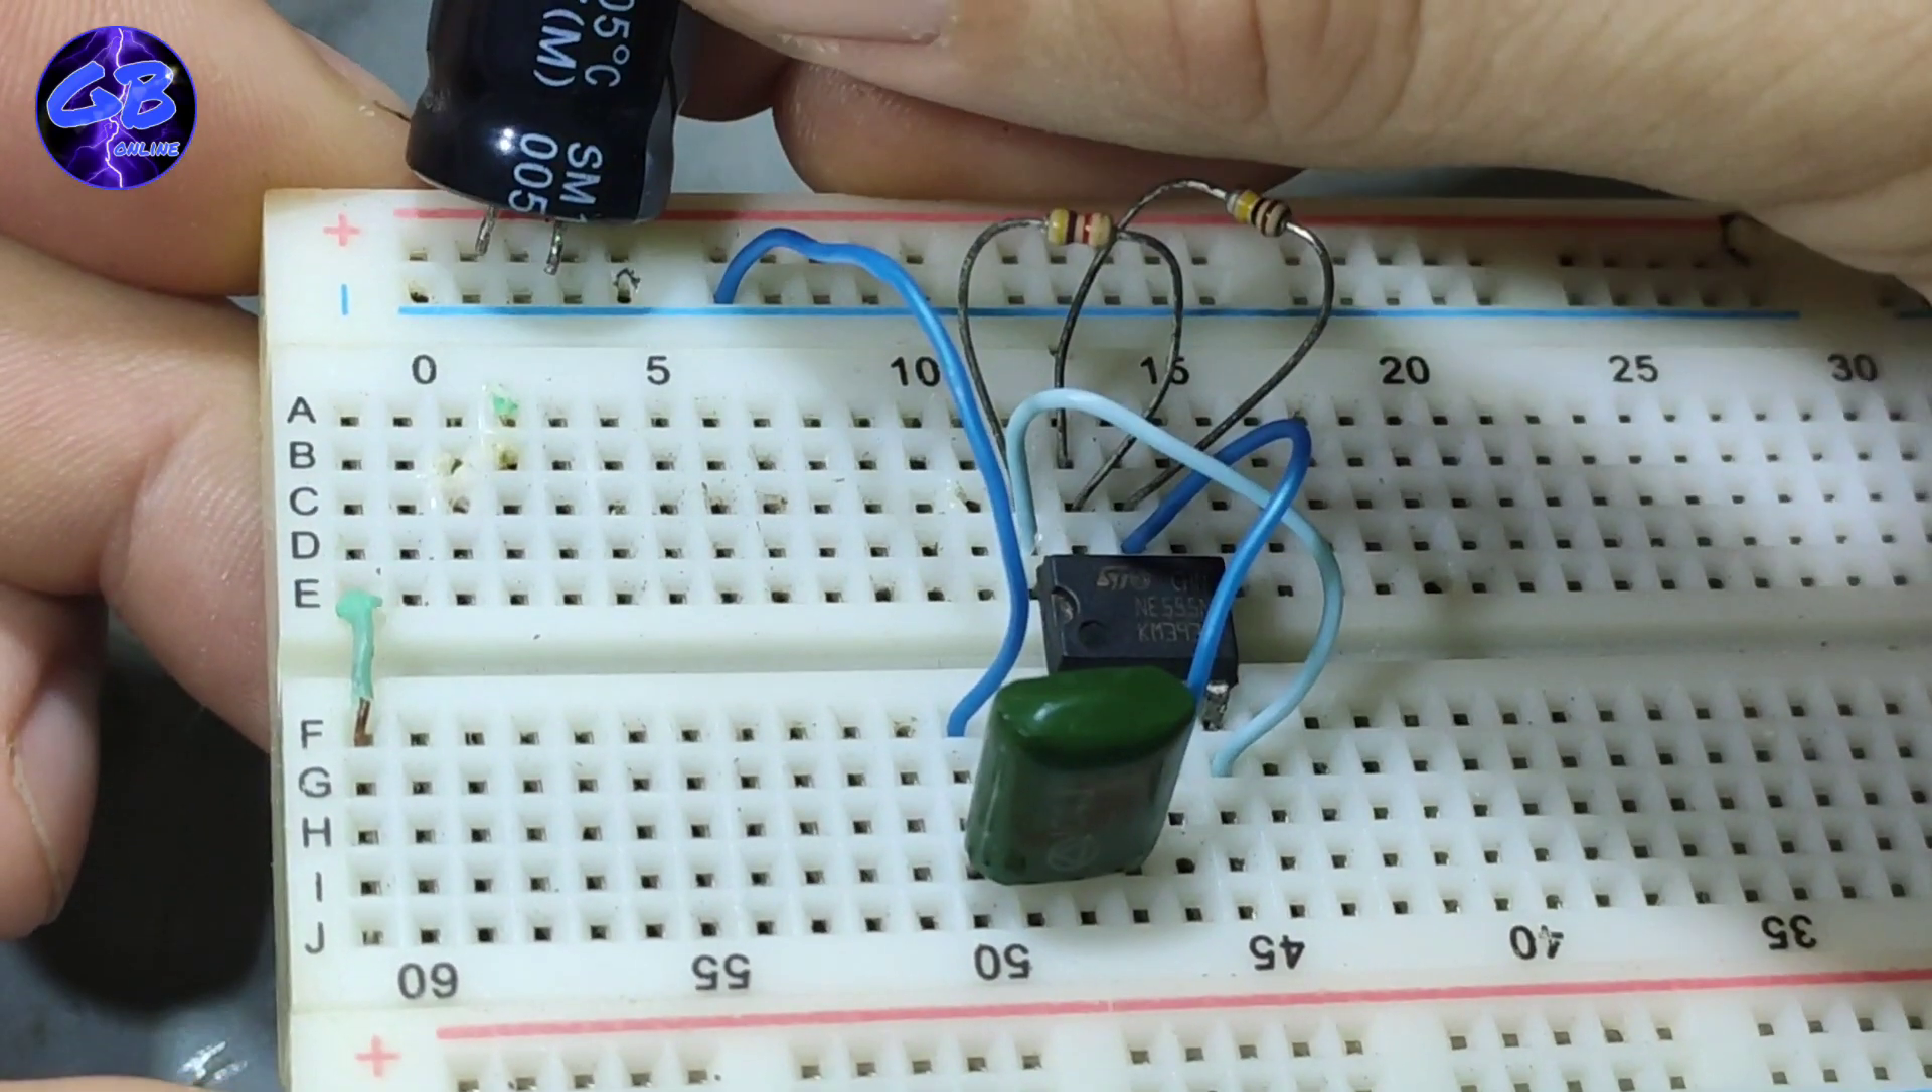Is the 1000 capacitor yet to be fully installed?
Yes.